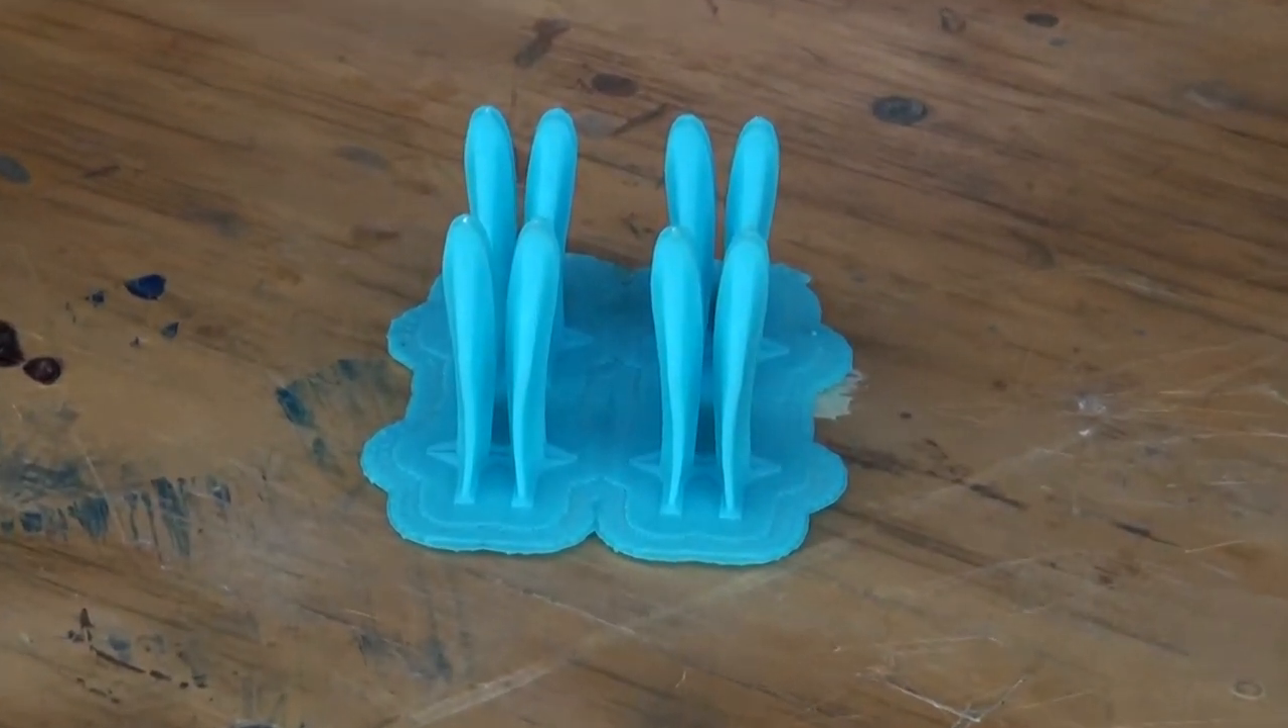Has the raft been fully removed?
No.